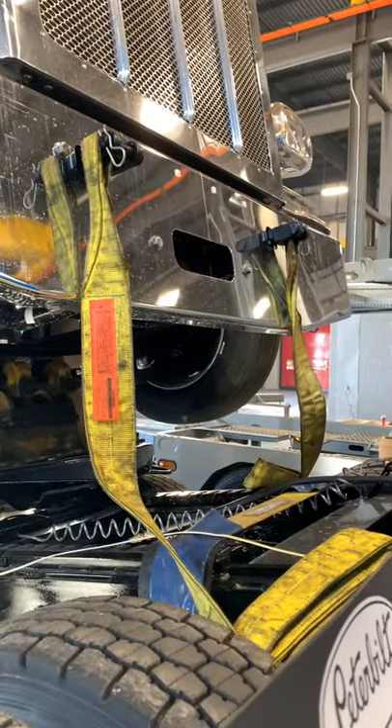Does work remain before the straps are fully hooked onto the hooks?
No.